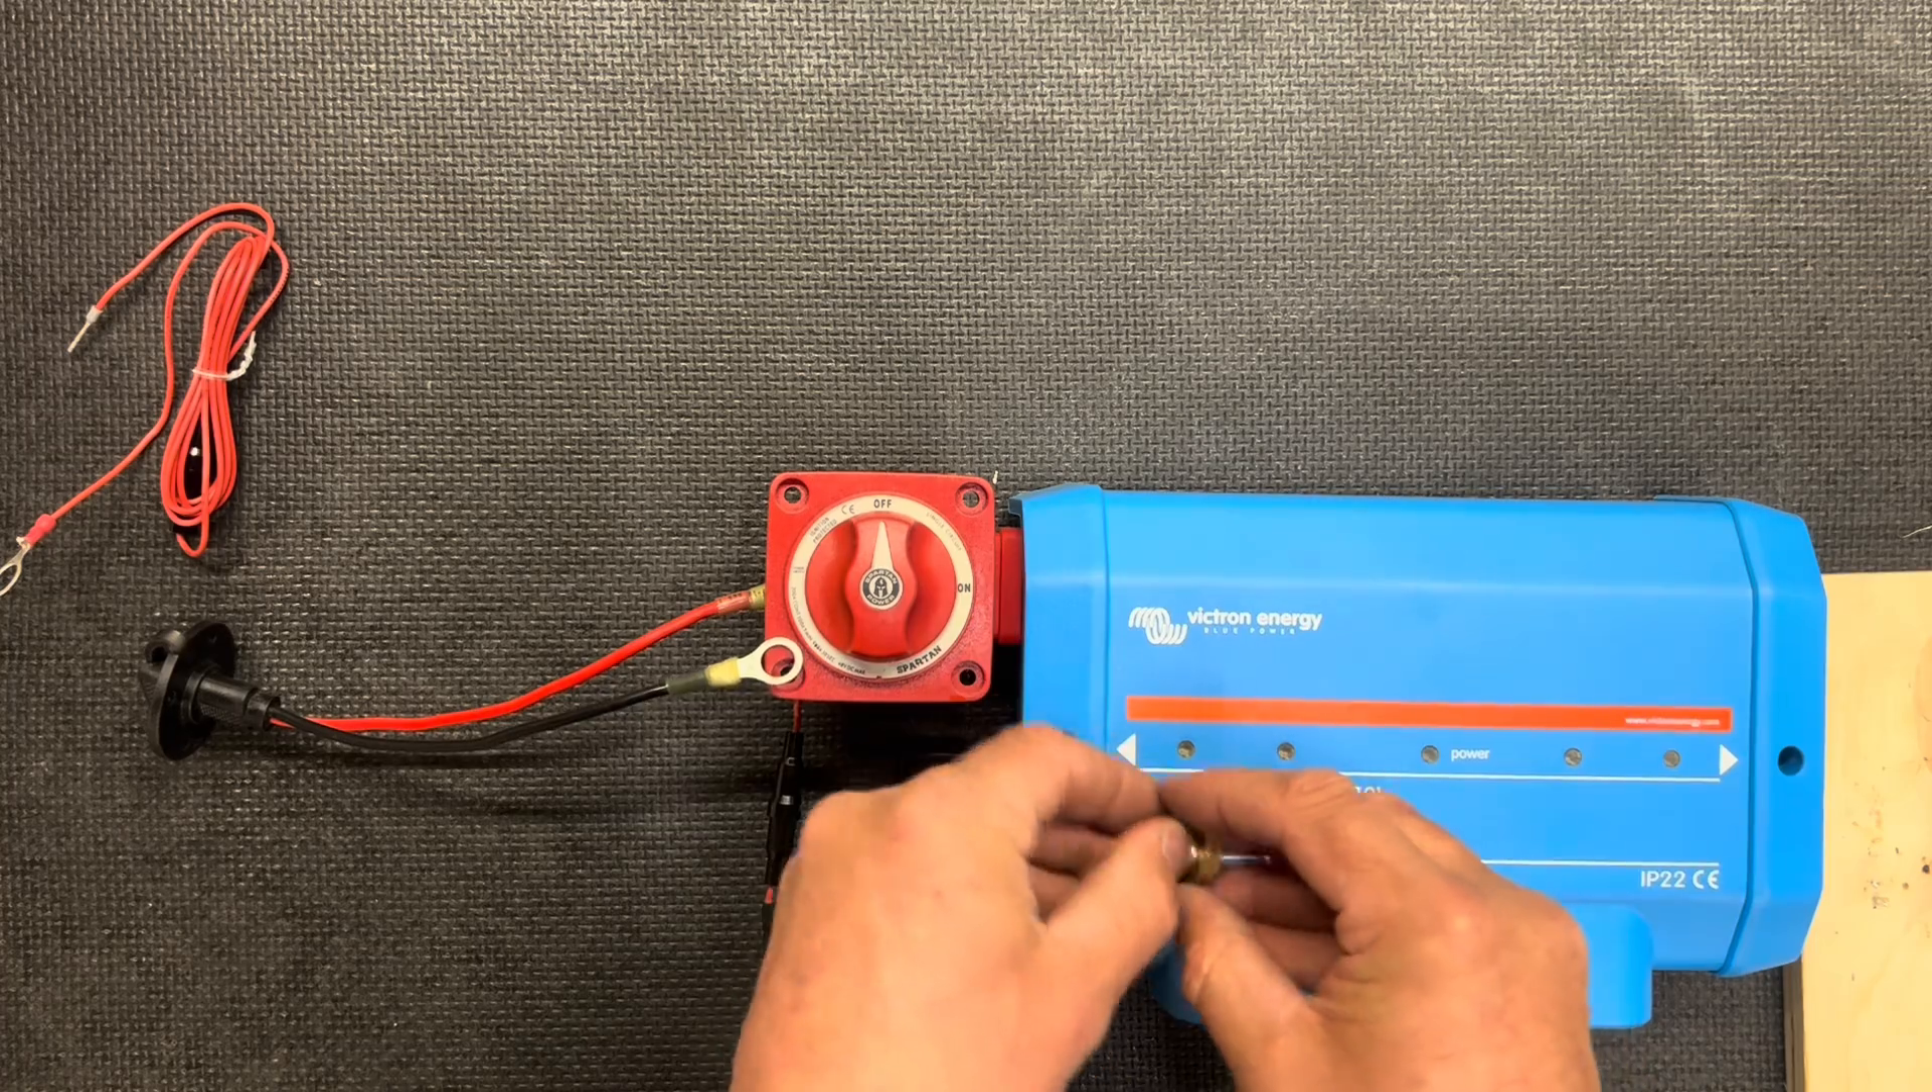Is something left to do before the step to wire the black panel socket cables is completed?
Yes.